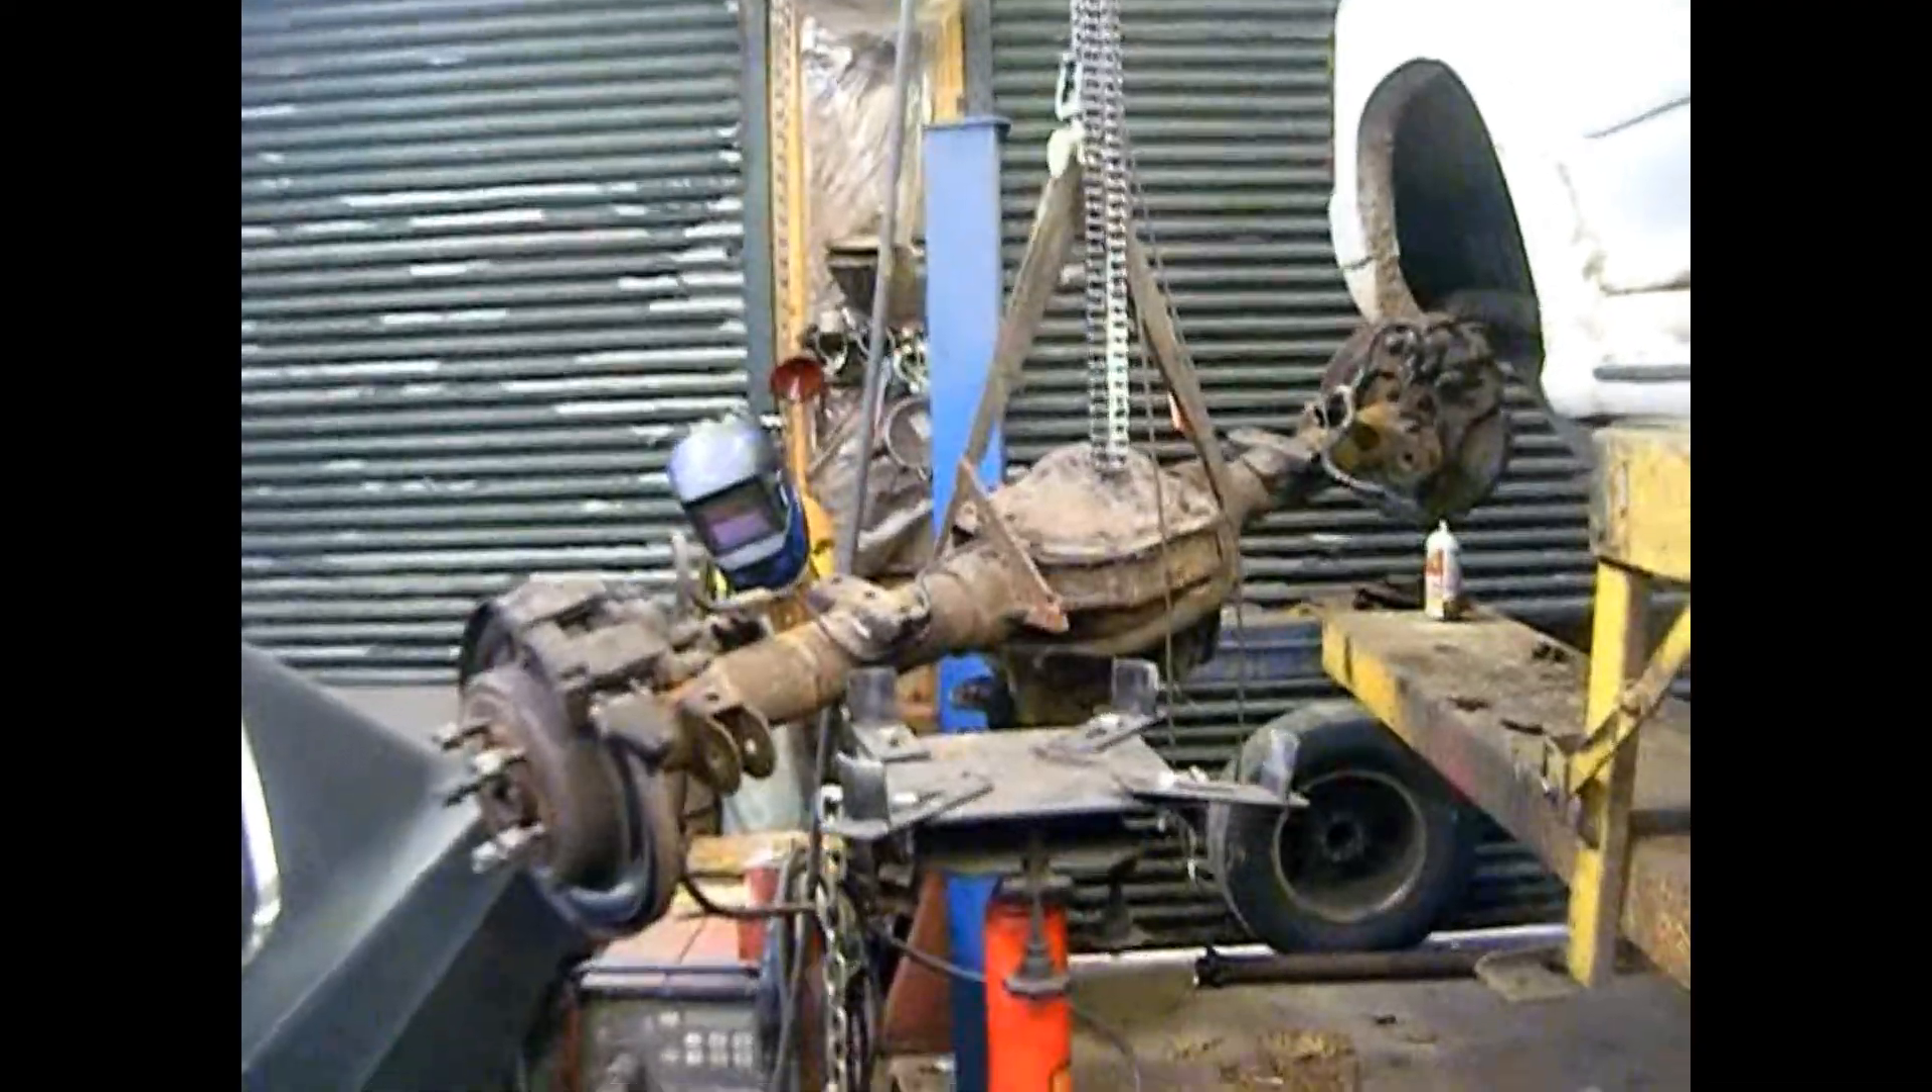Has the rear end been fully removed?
Yes.